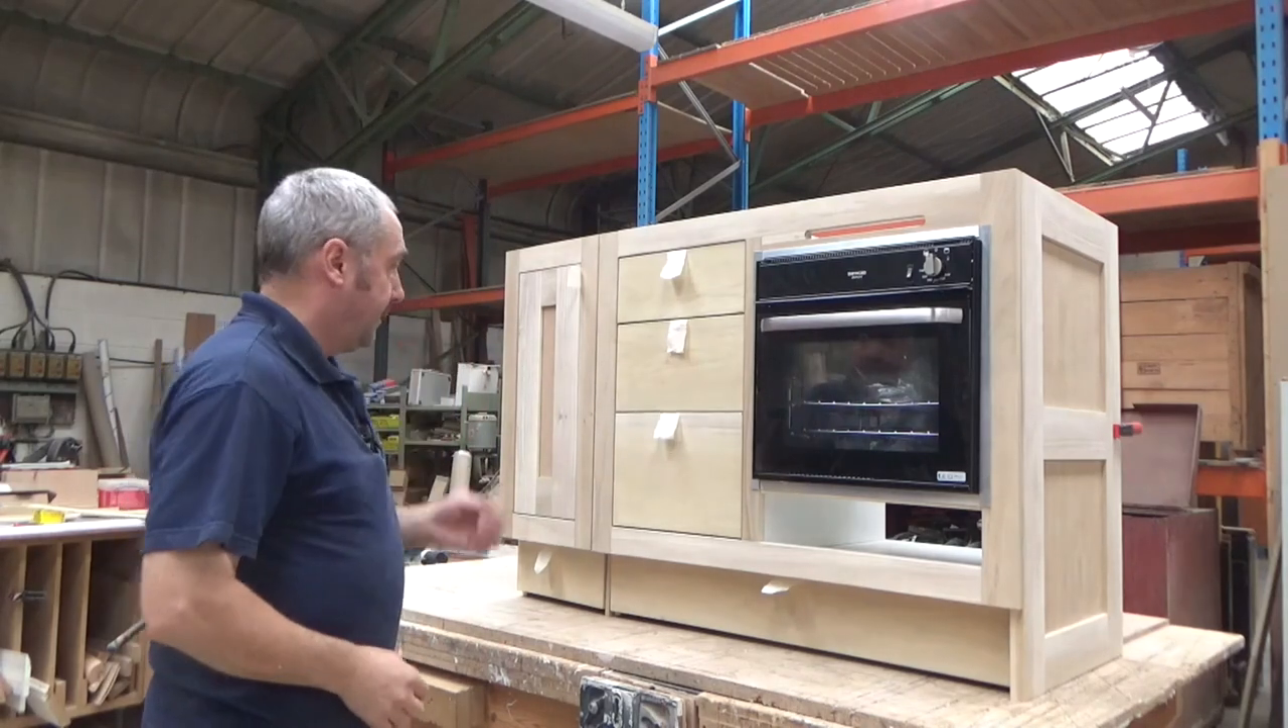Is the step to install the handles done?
No.